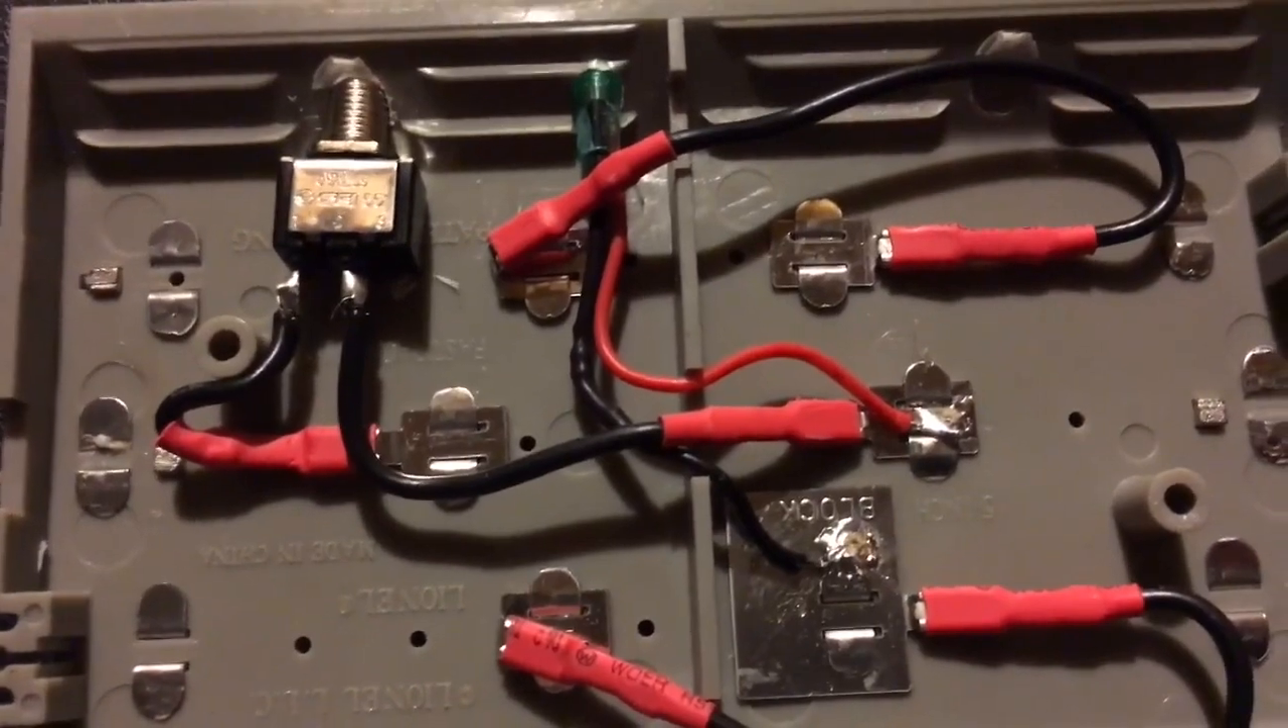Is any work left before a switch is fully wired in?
No.